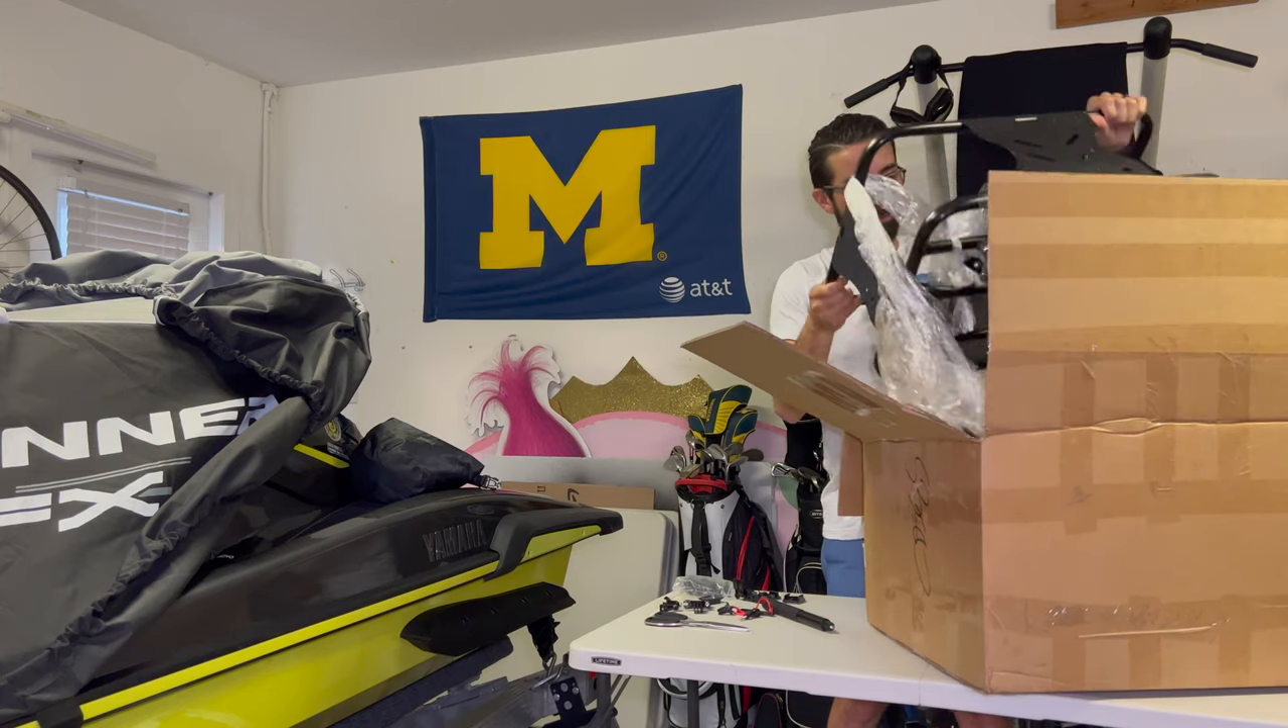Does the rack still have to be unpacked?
Yes.